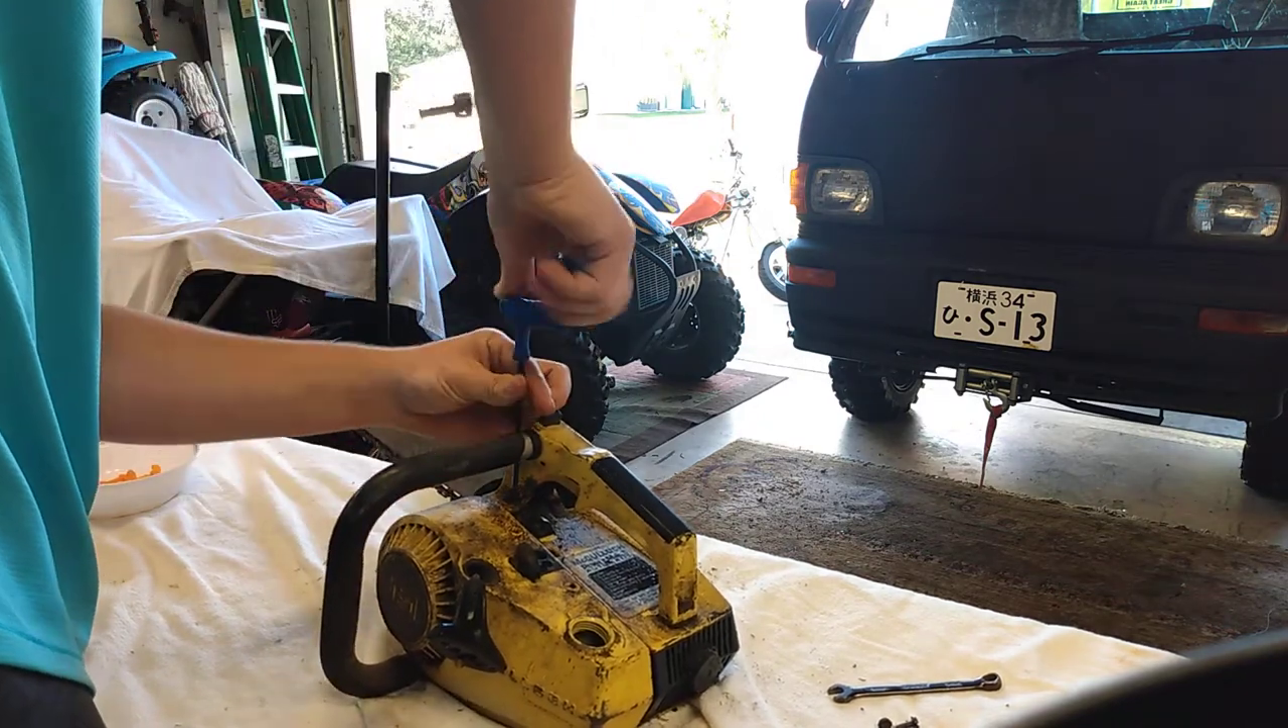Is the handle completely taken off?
No.